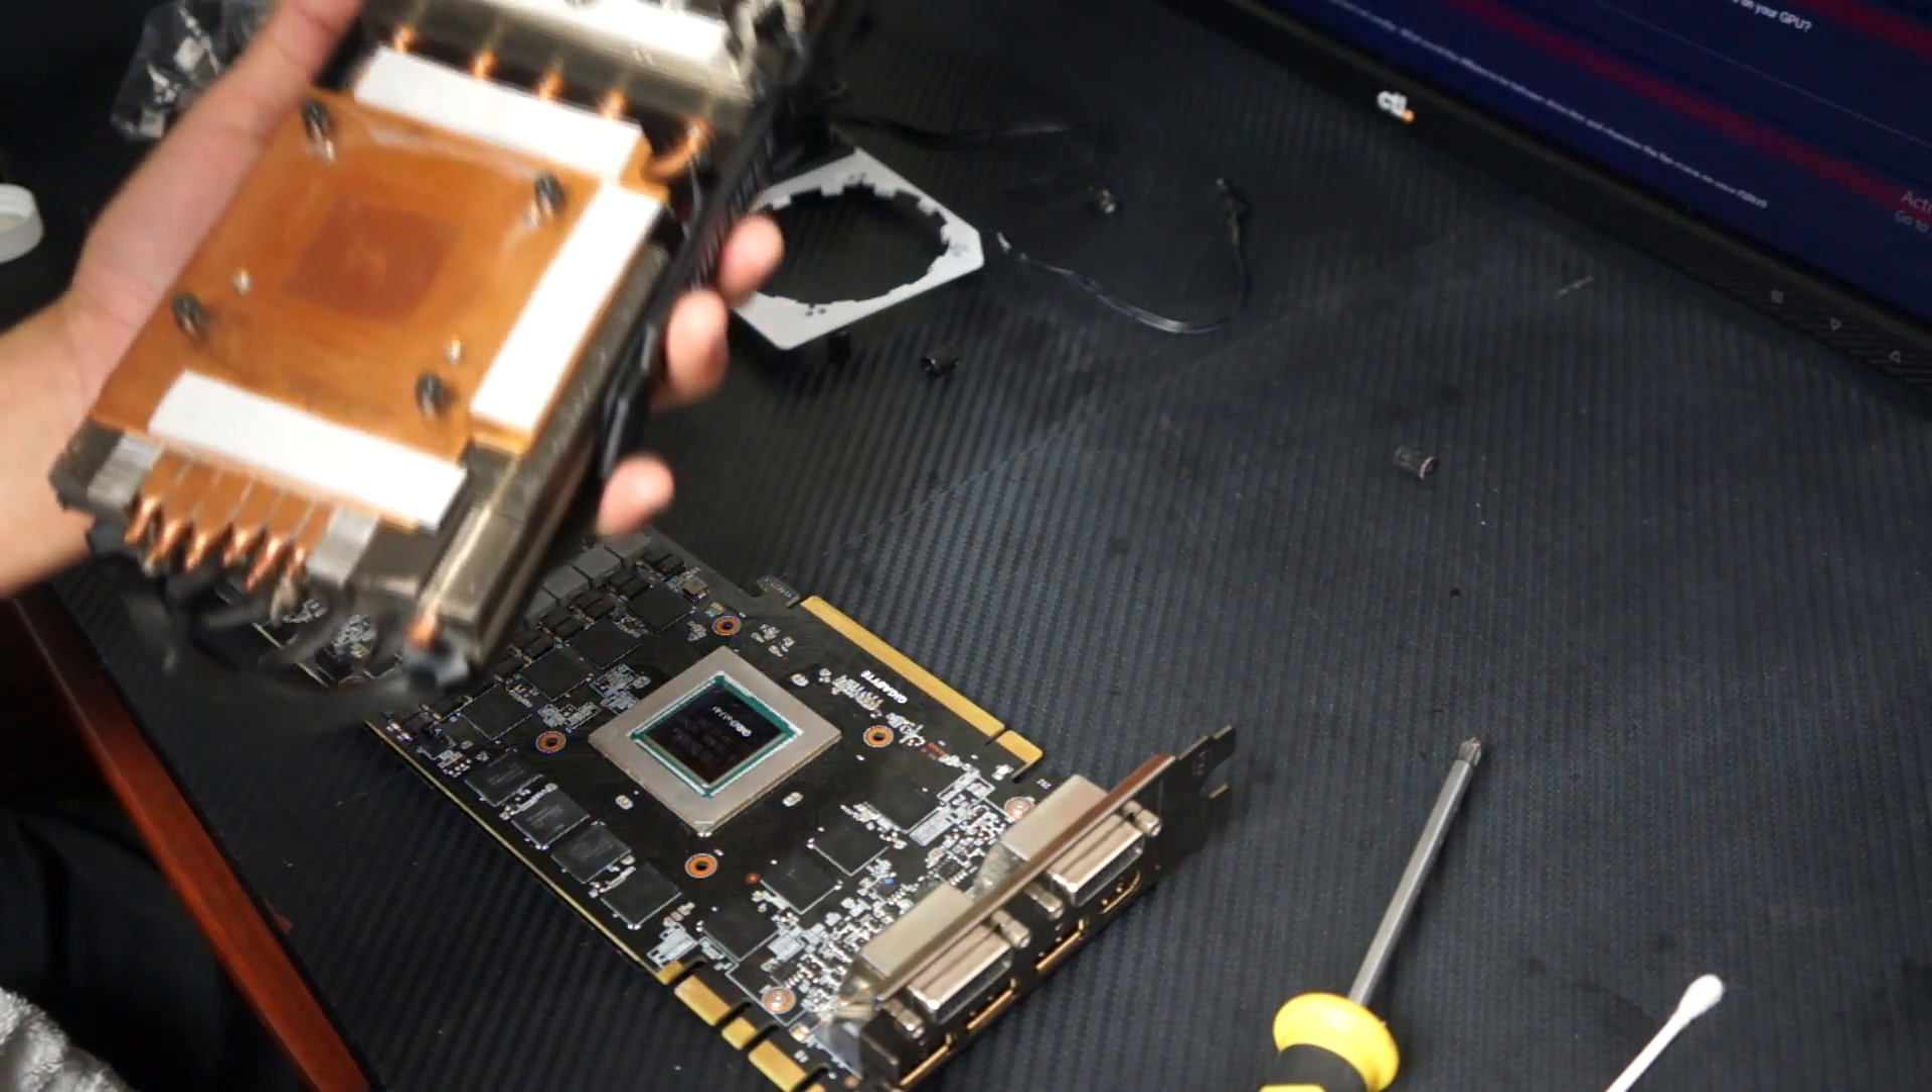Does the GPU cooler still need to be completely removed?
No.